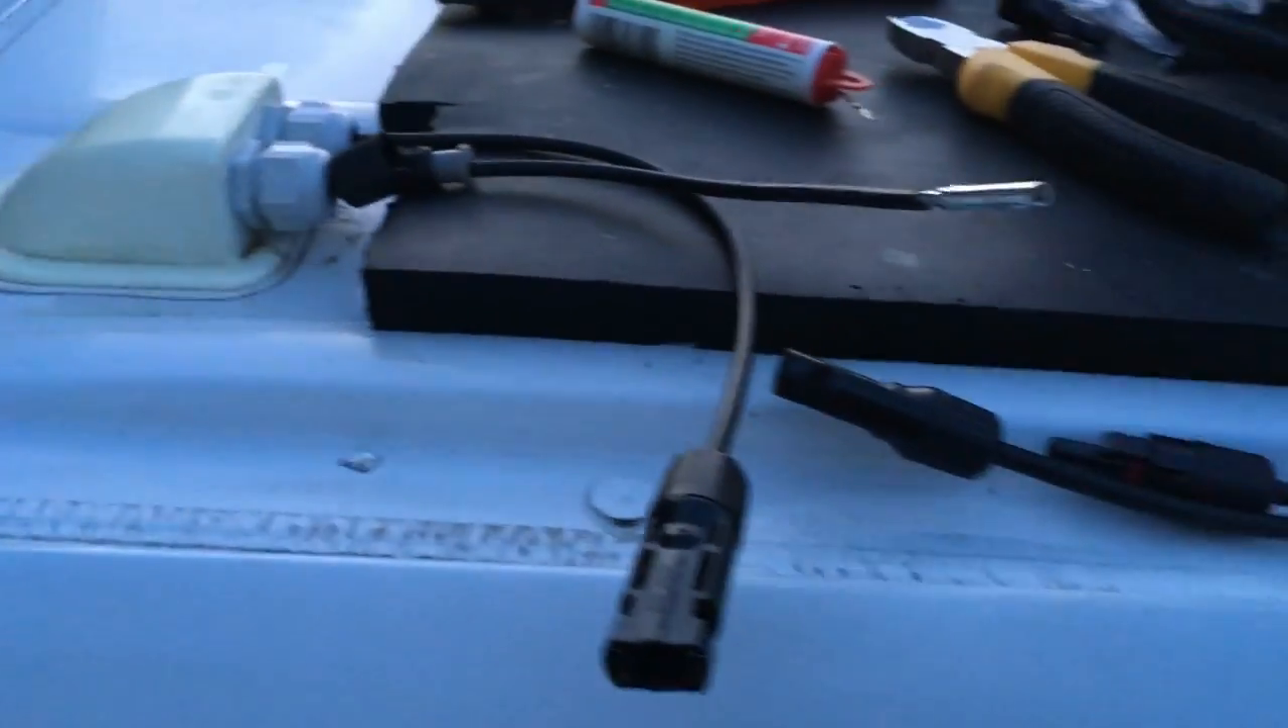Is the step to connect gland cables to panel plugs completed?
No.